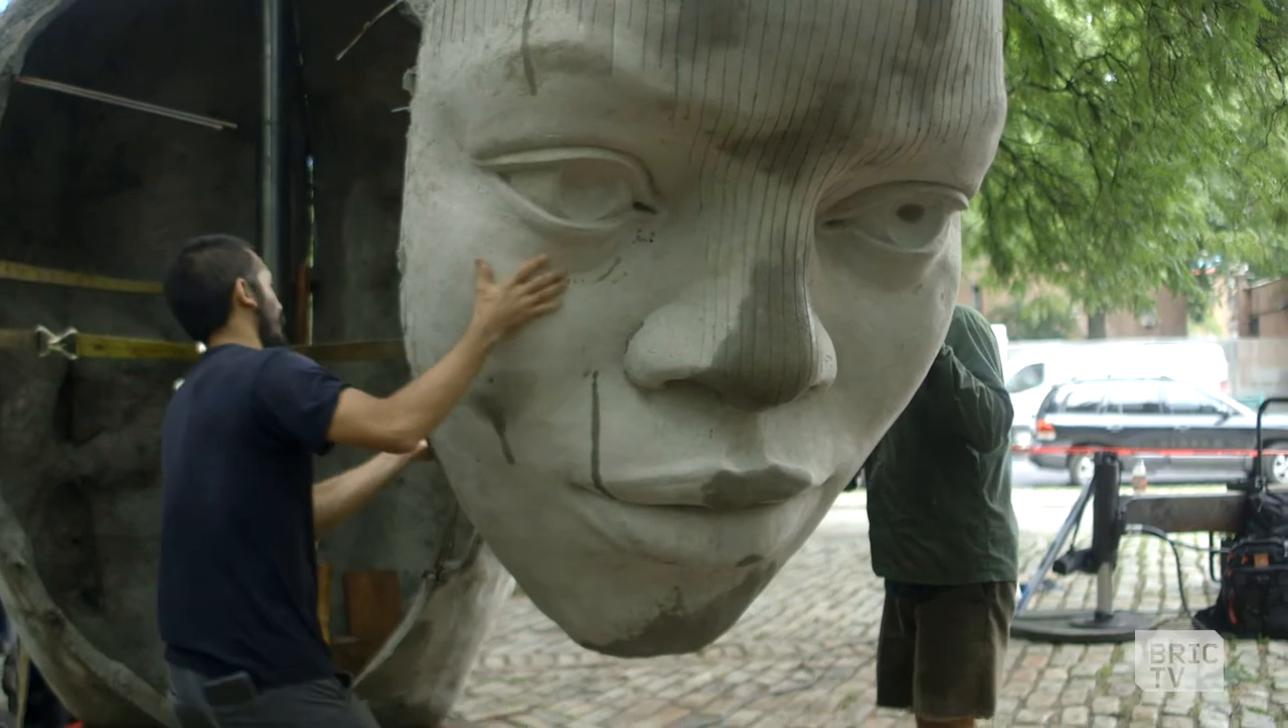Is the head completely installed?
No.